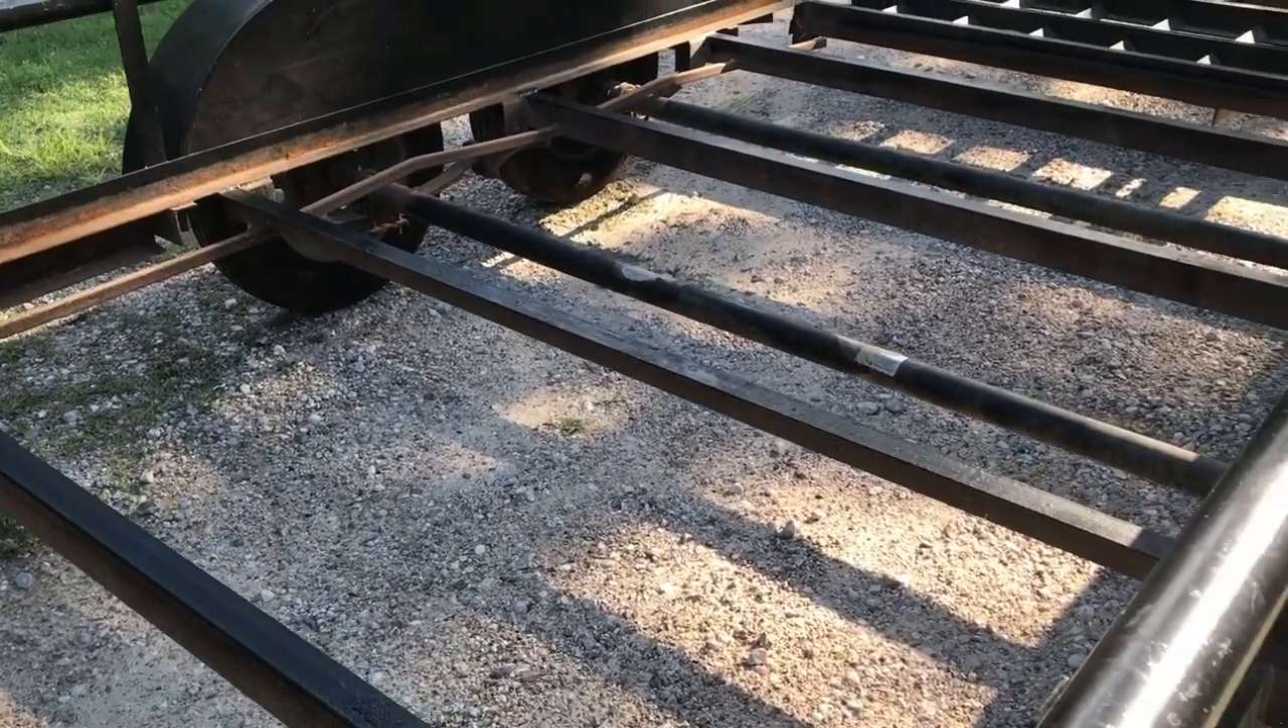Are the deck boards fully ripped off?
Yes.